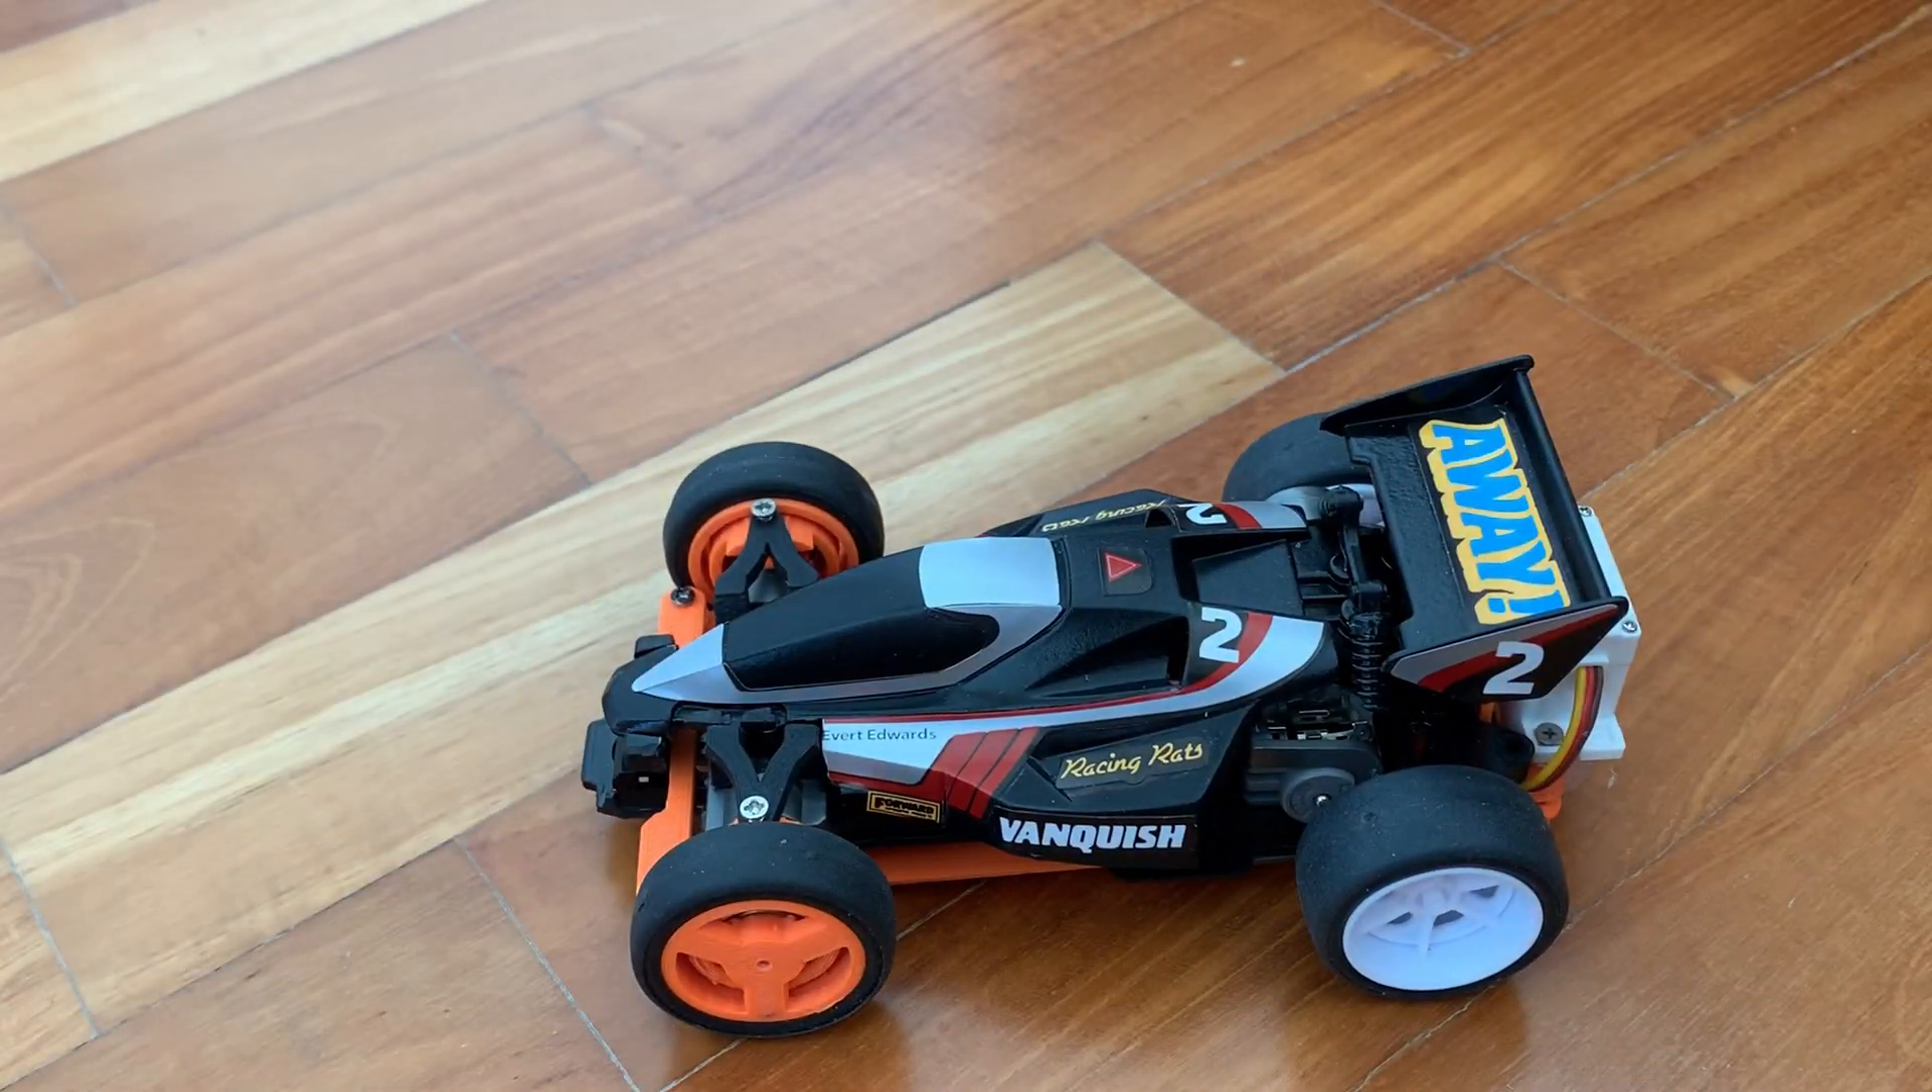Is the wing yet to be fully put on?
No.